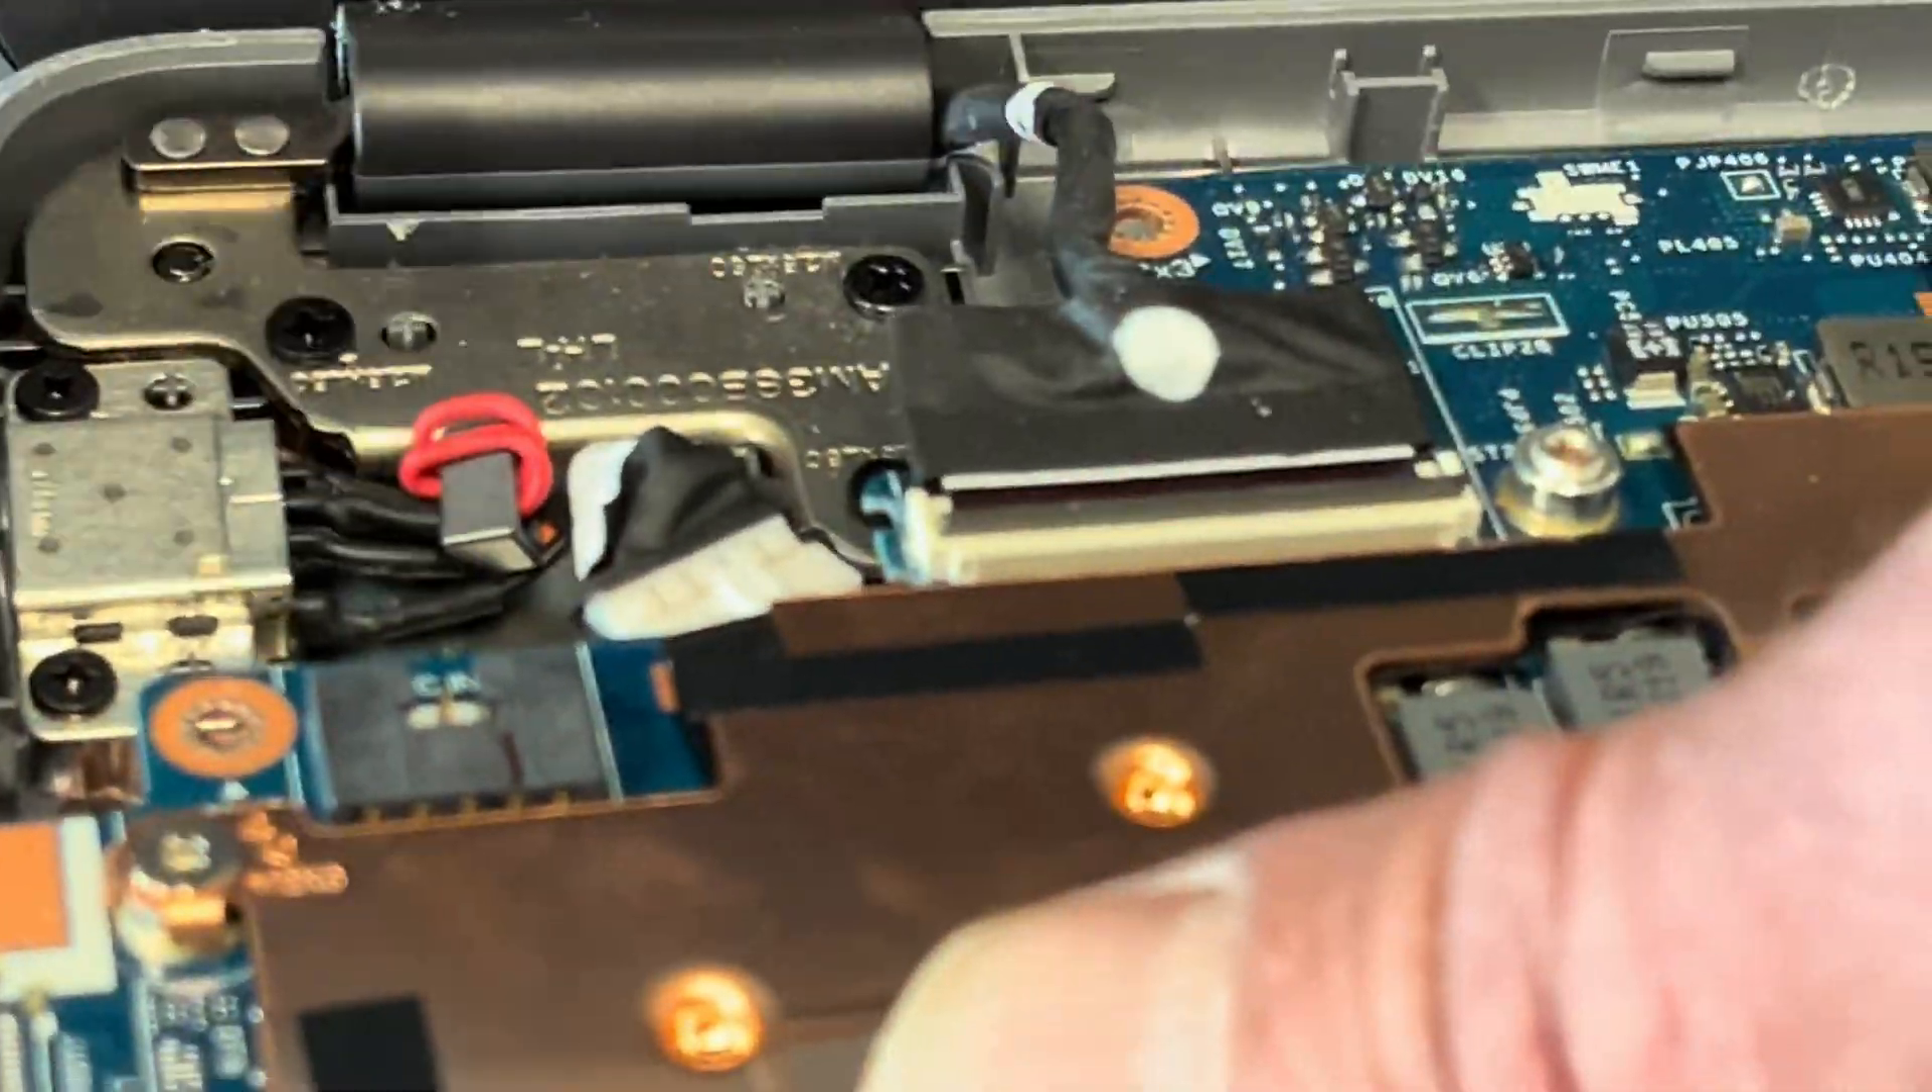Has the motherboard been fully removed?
No.